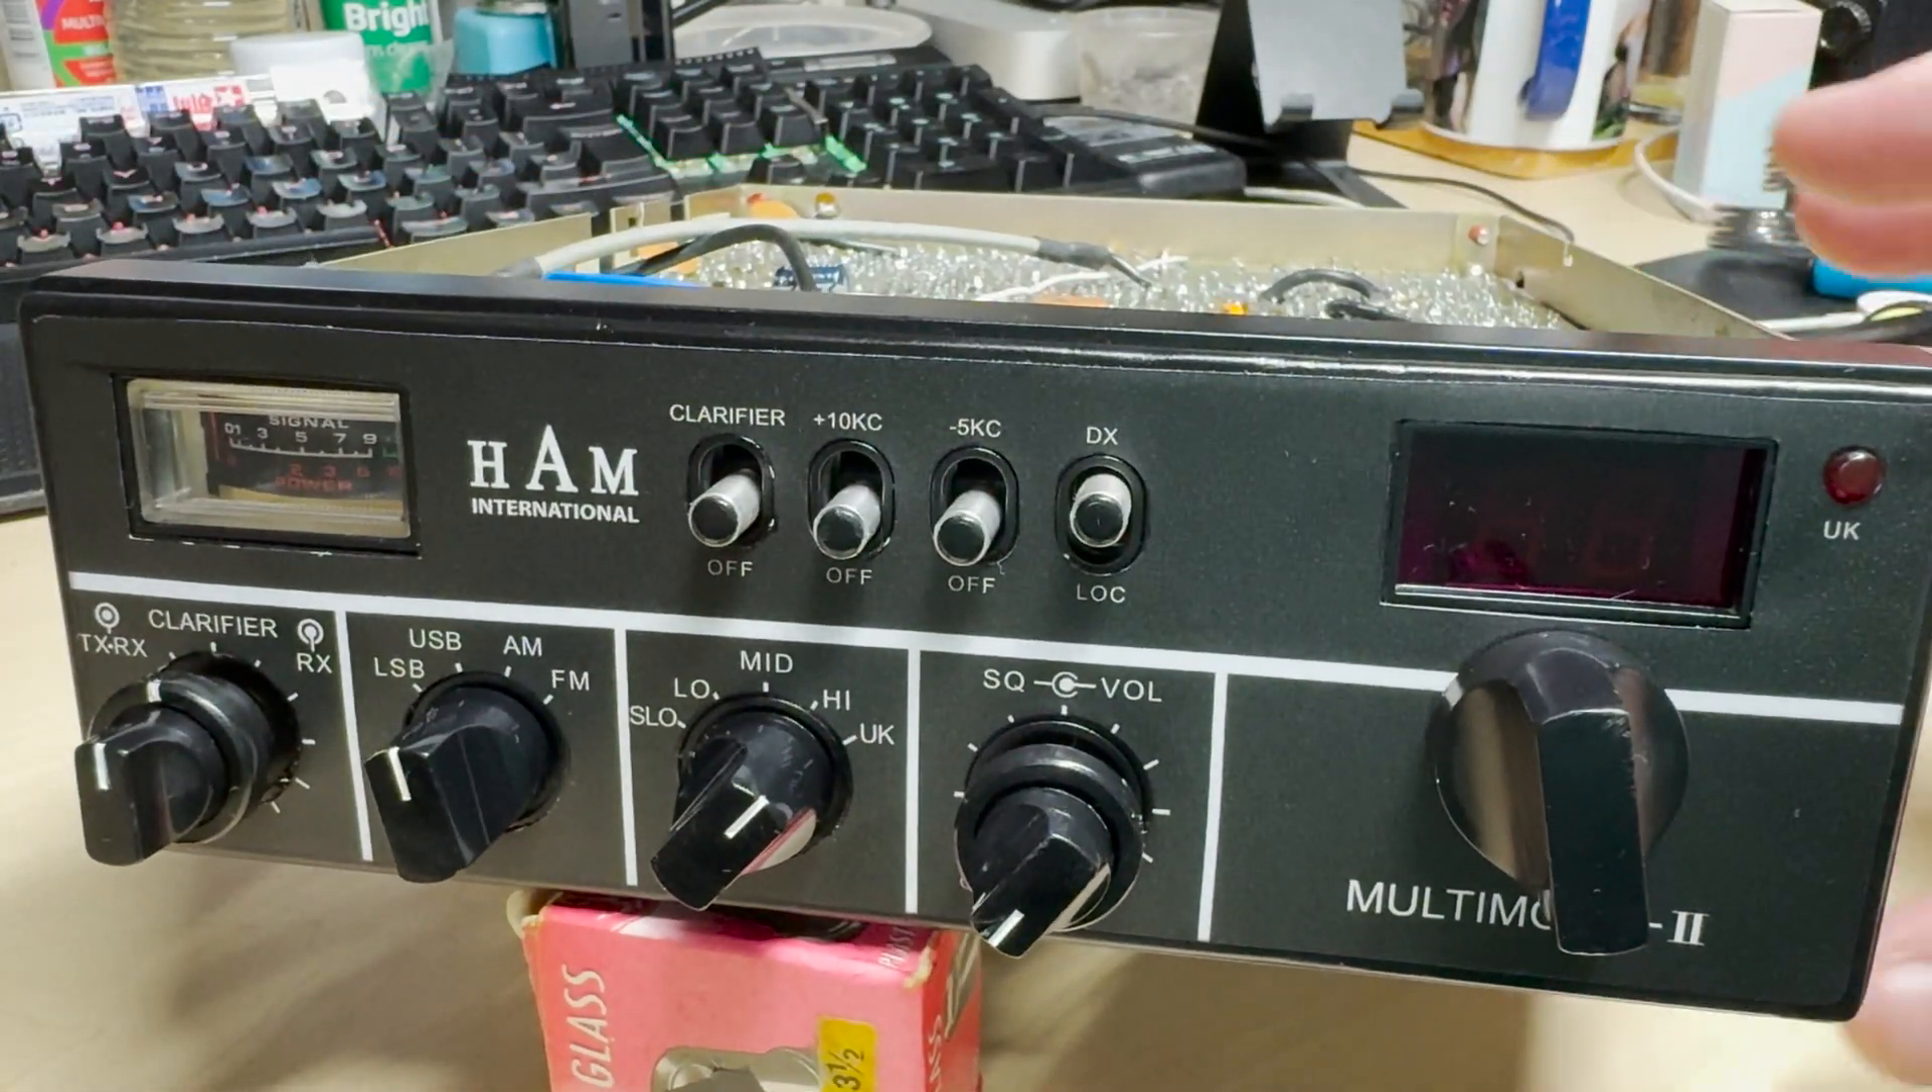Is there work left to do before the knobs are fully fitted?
No.